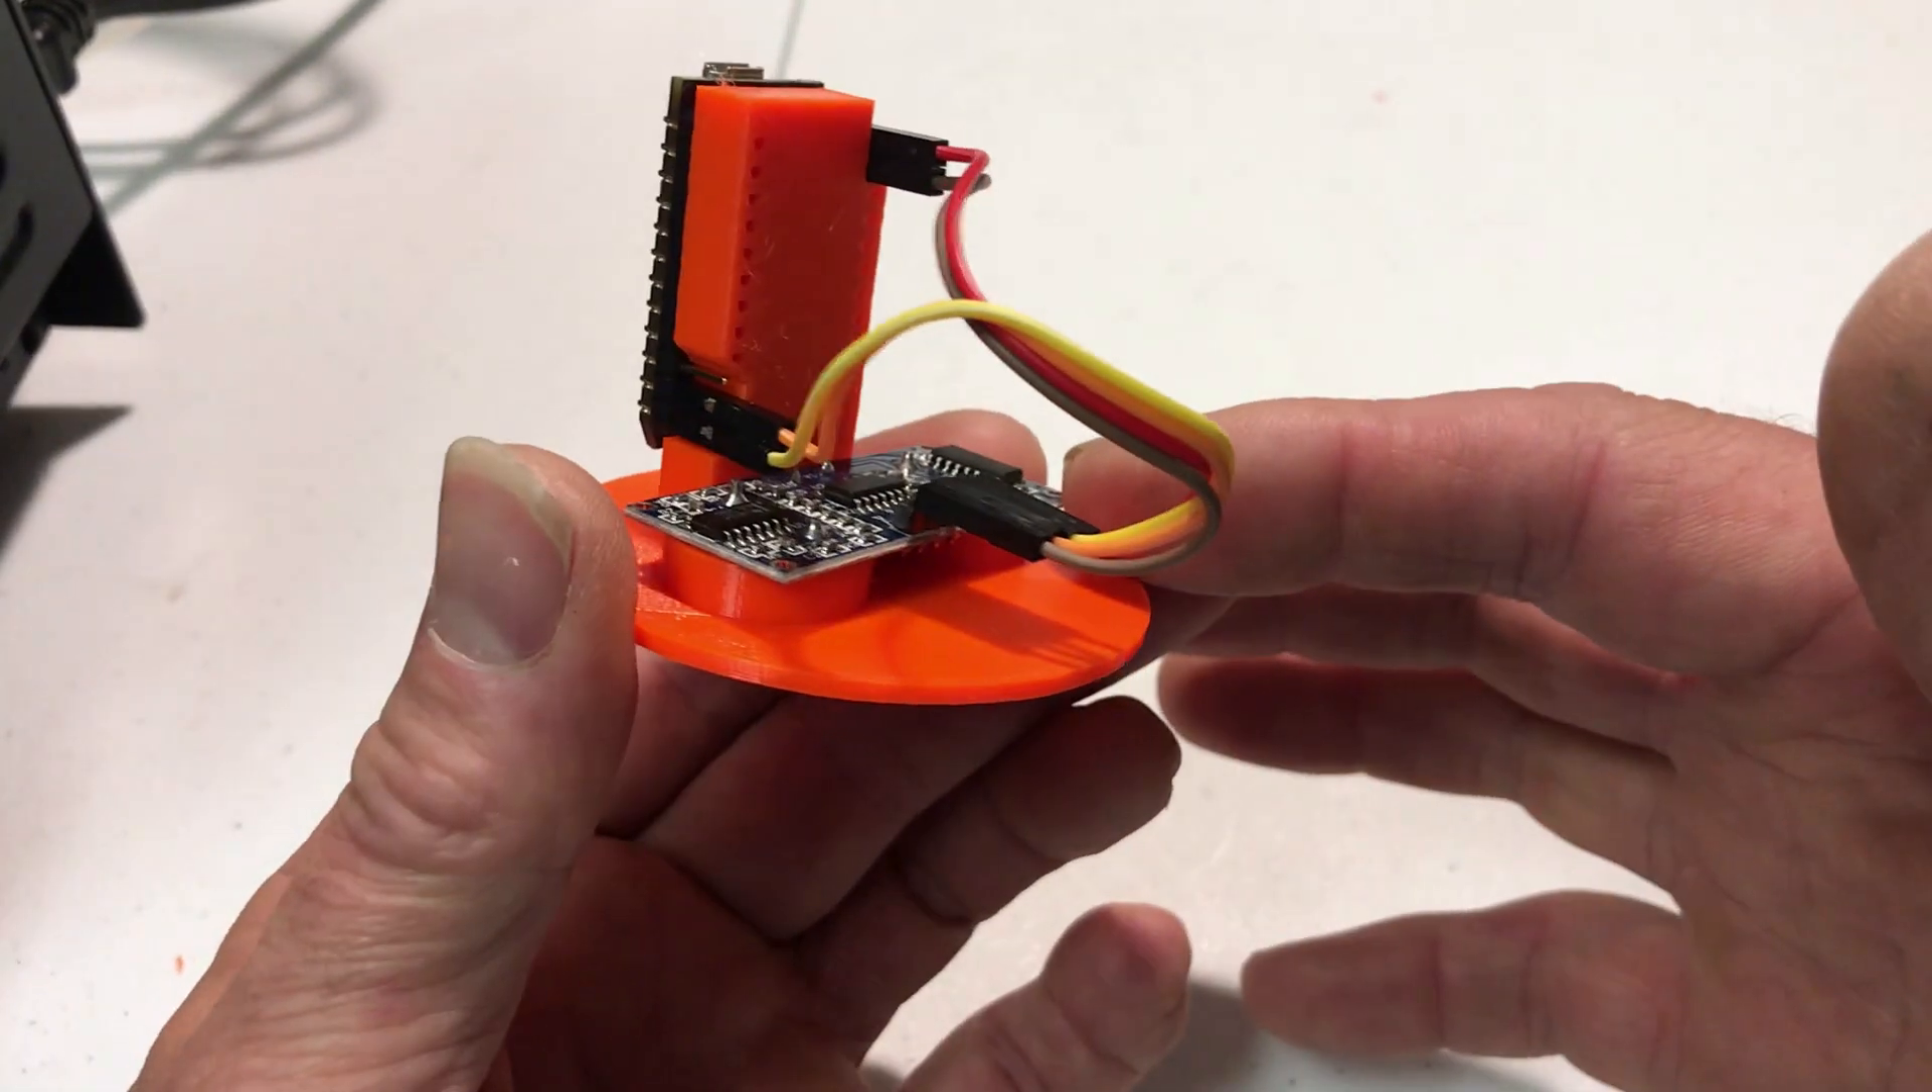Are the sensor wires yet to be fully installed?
No.